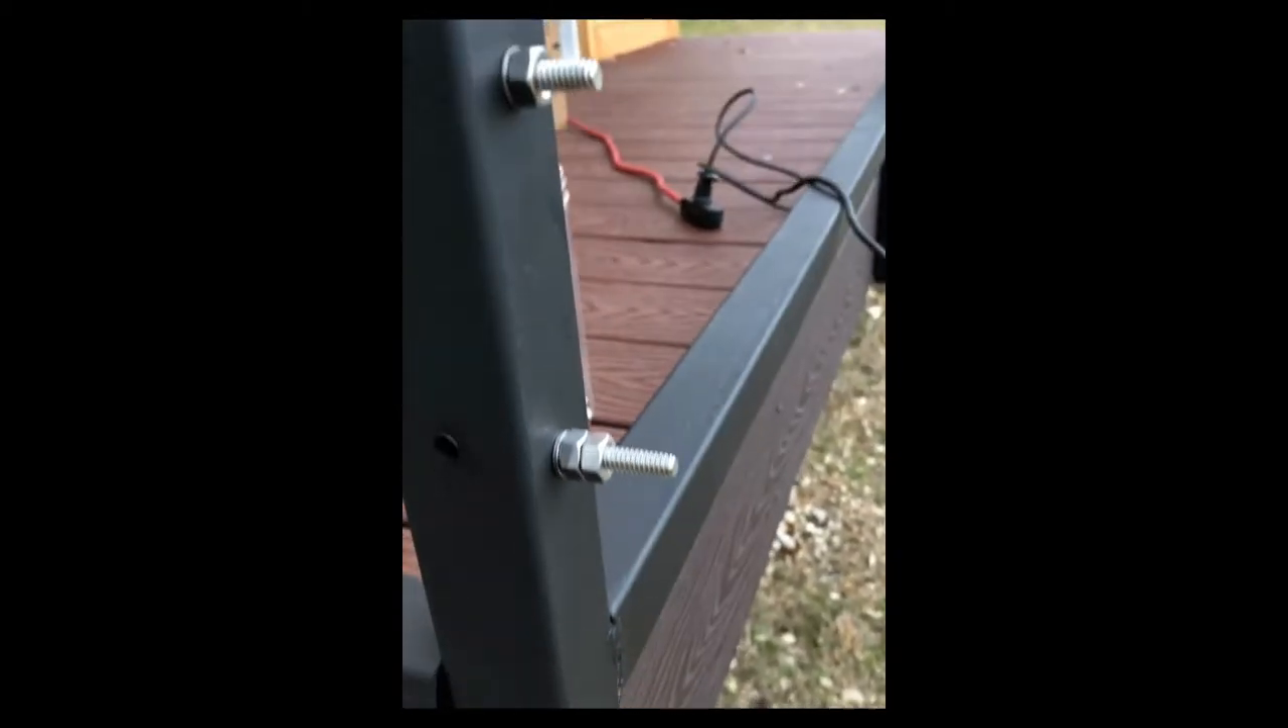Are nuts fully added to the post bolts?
Yes.